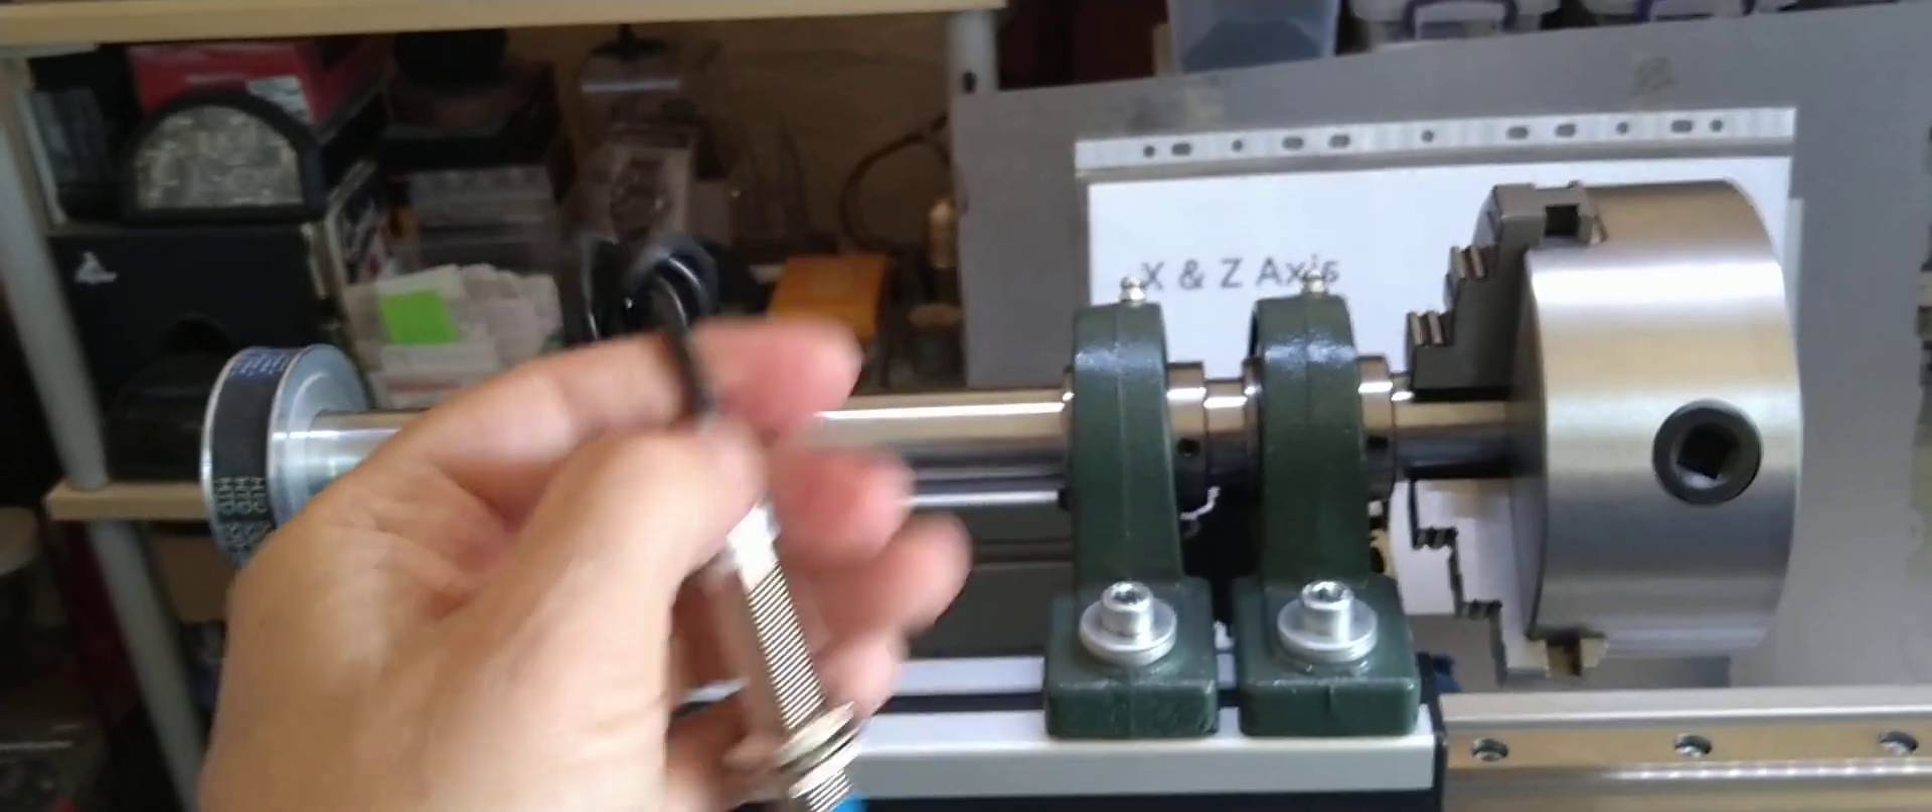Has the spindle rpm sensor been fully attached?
No.